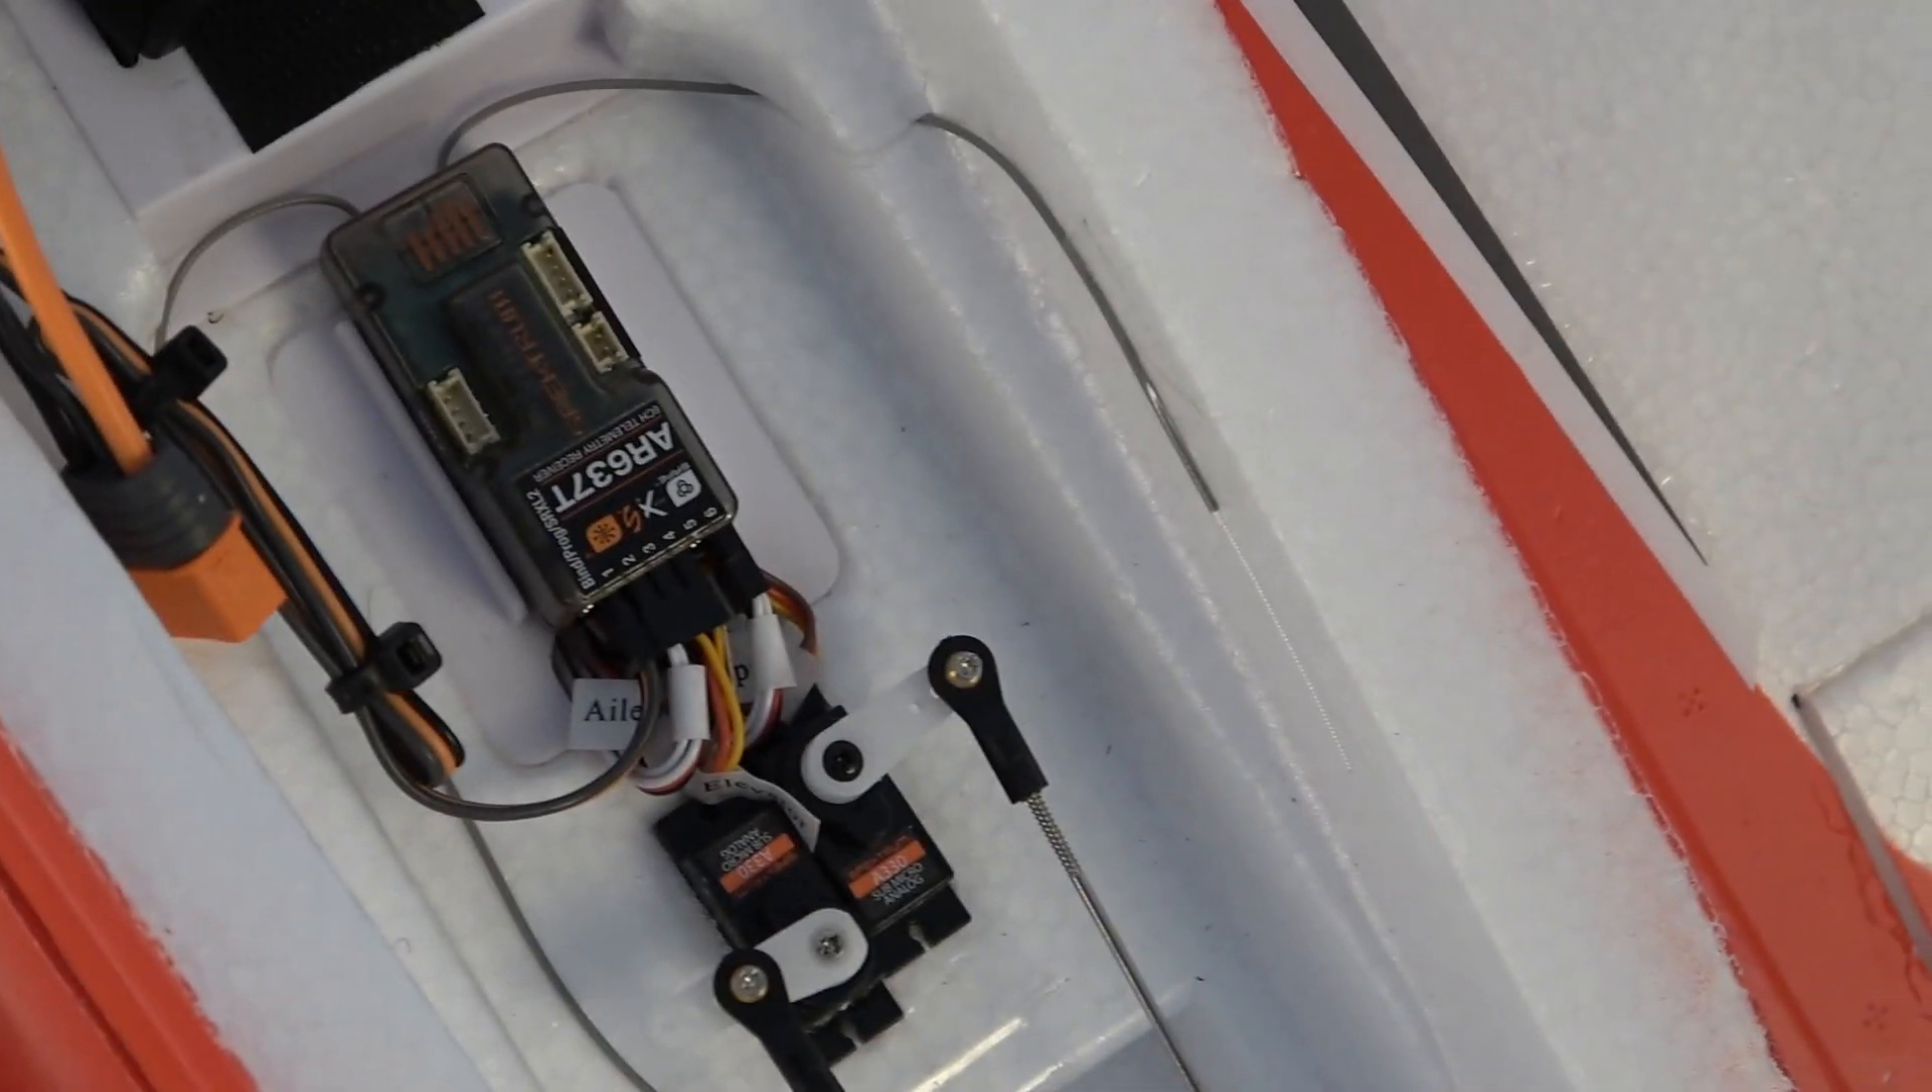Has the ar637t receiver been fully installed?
Yes.